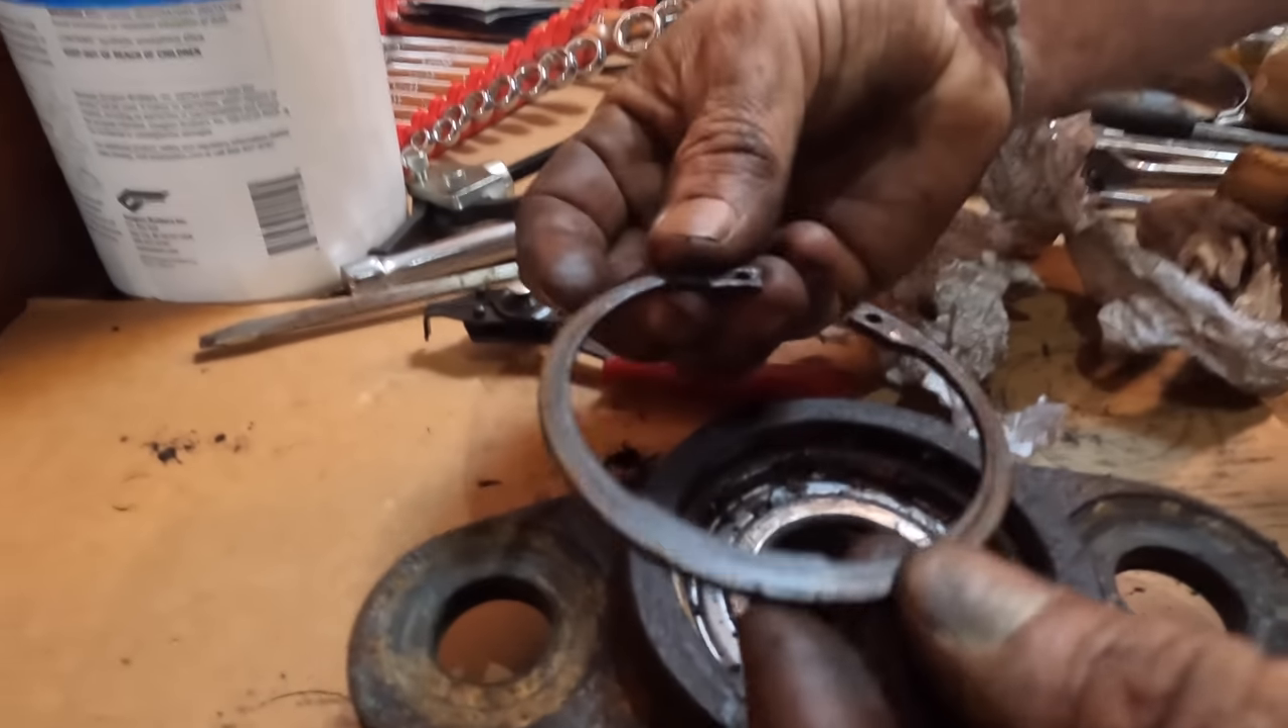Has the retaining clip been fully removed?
Yes.